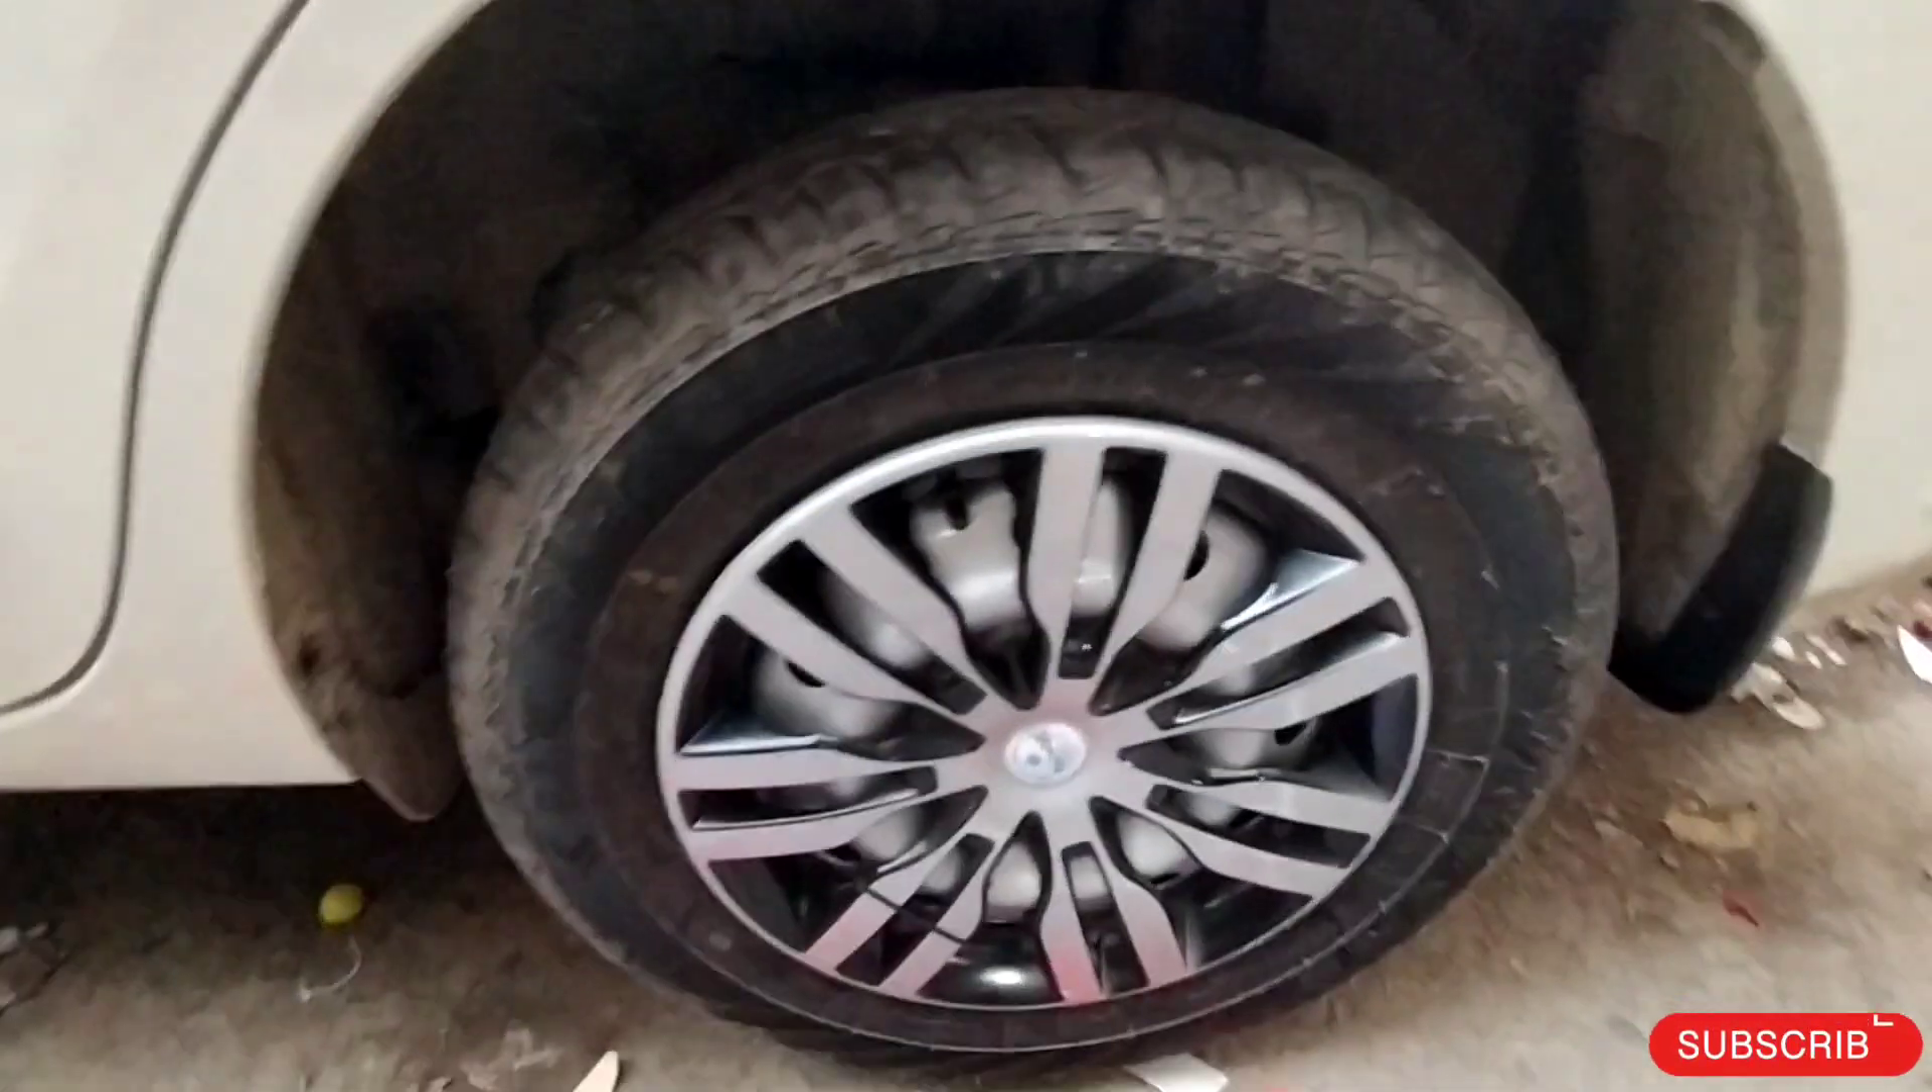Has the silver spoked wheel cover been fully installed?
Yes.